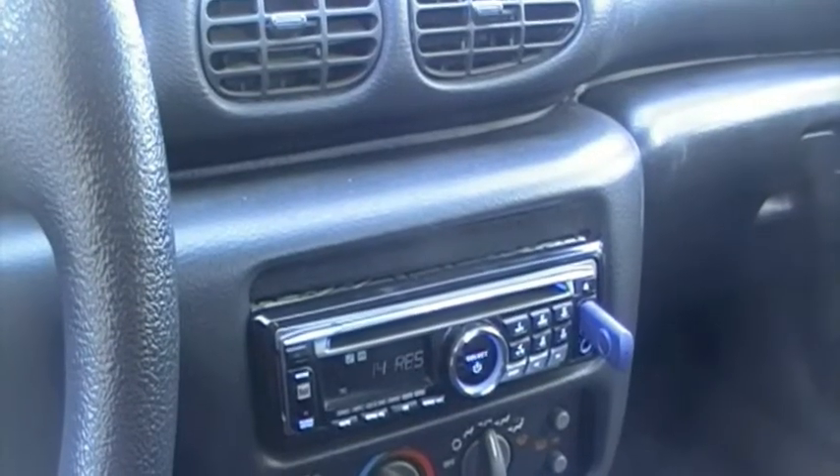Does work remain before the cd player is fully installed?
No.